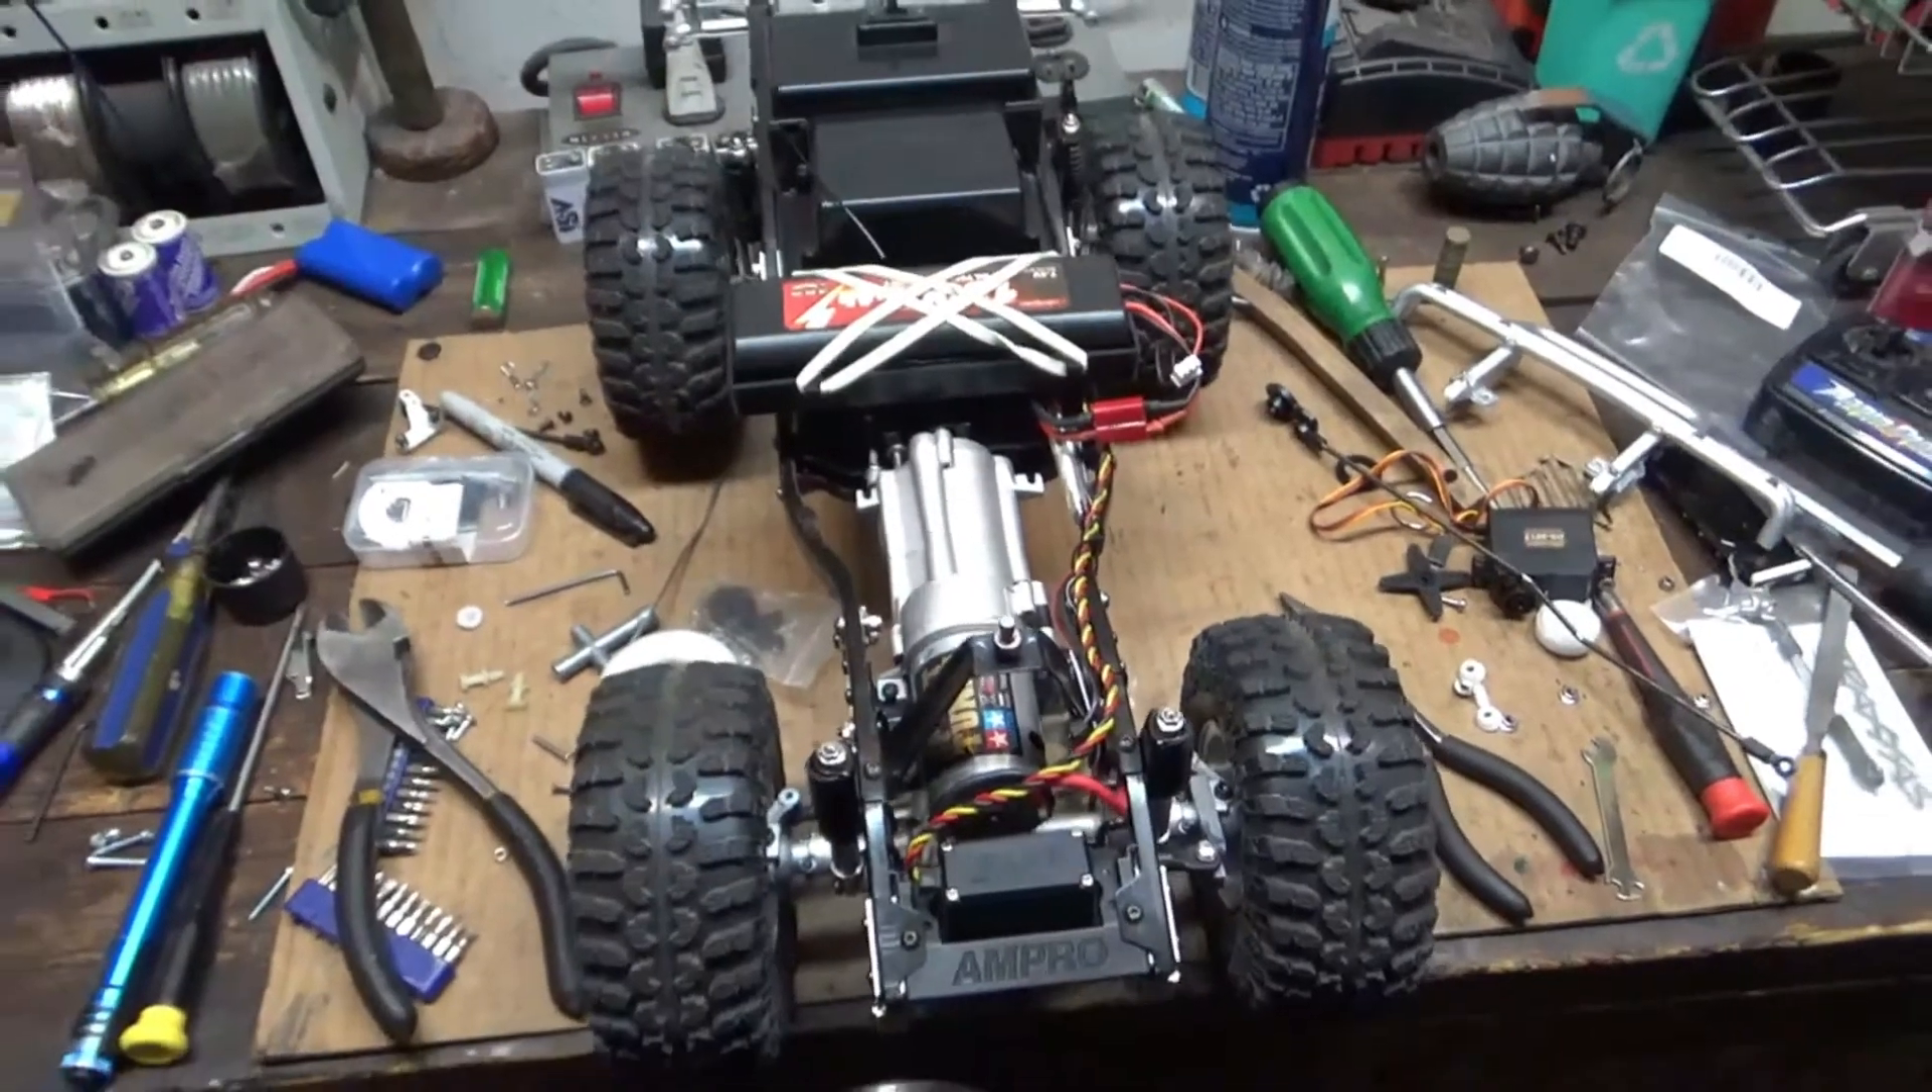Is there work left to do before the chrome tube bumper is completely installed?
Yes.